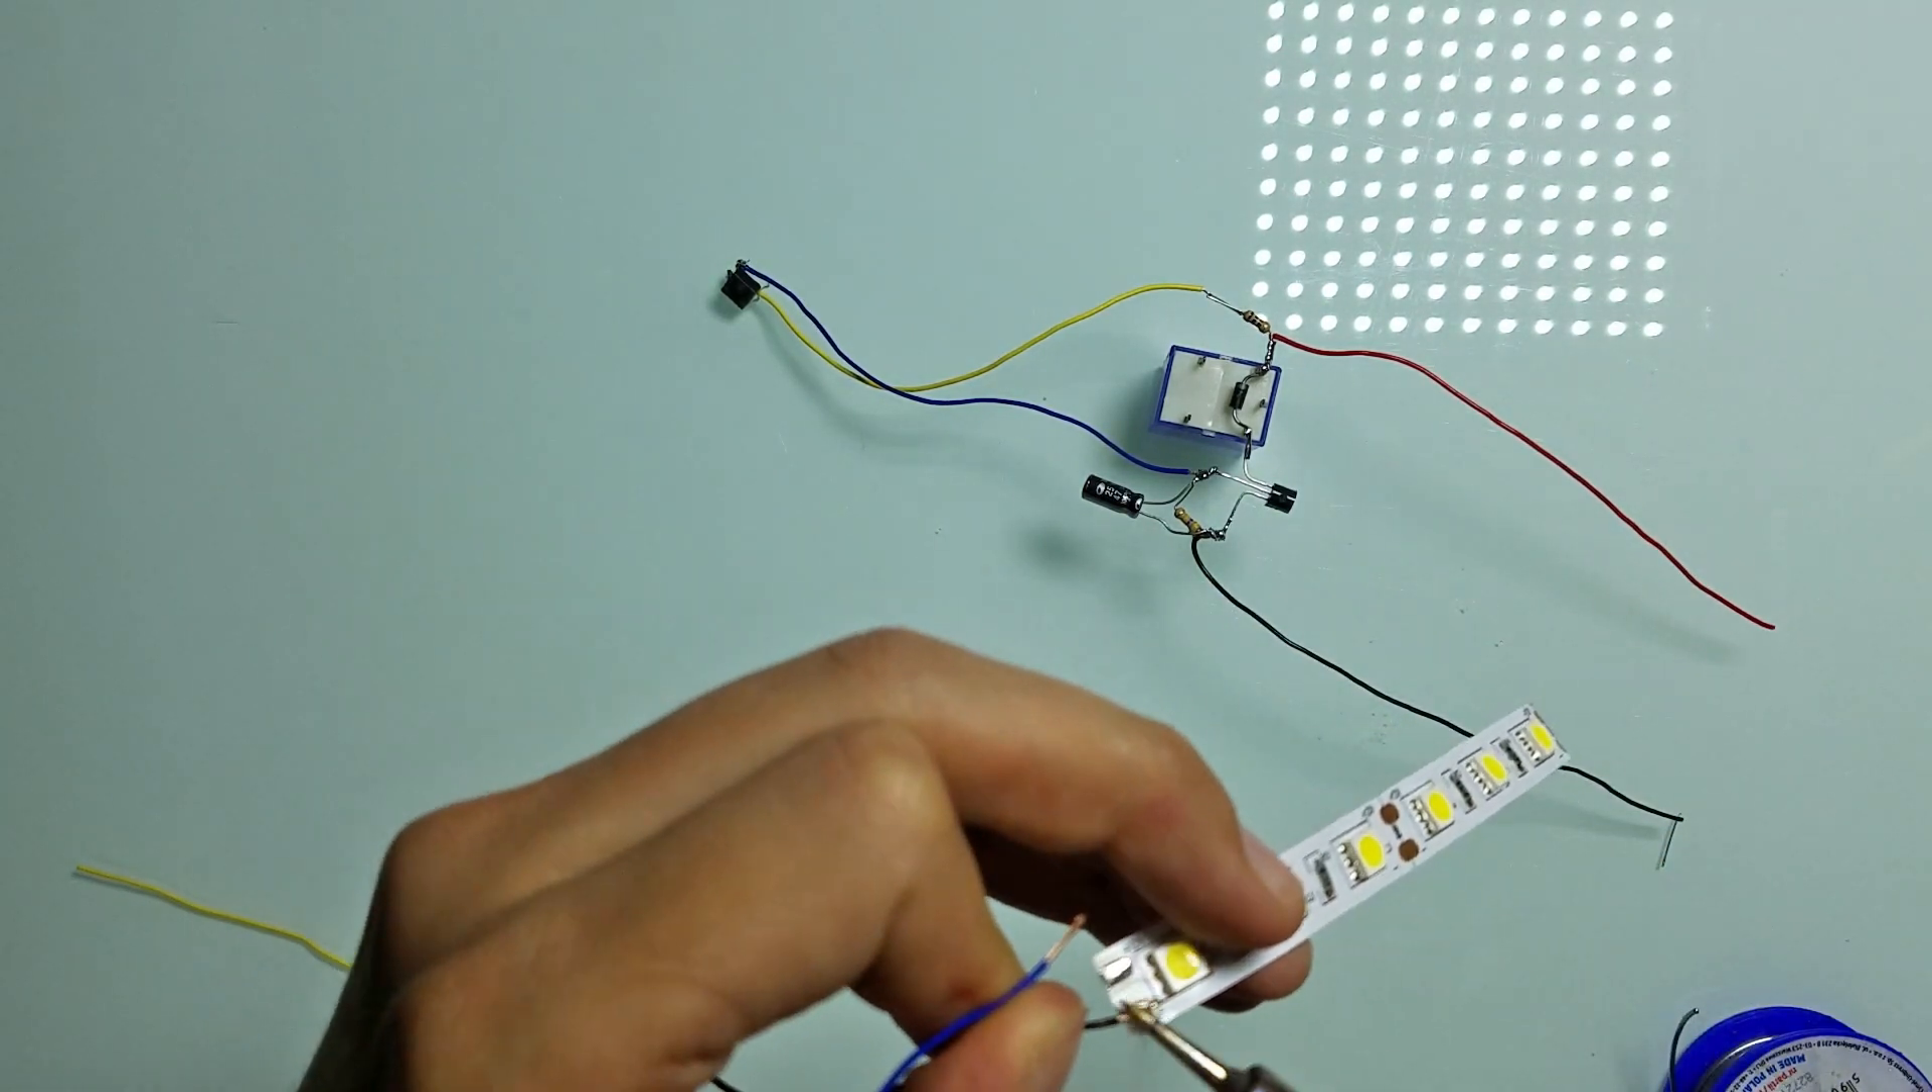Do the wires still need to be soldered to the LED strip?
Yes.